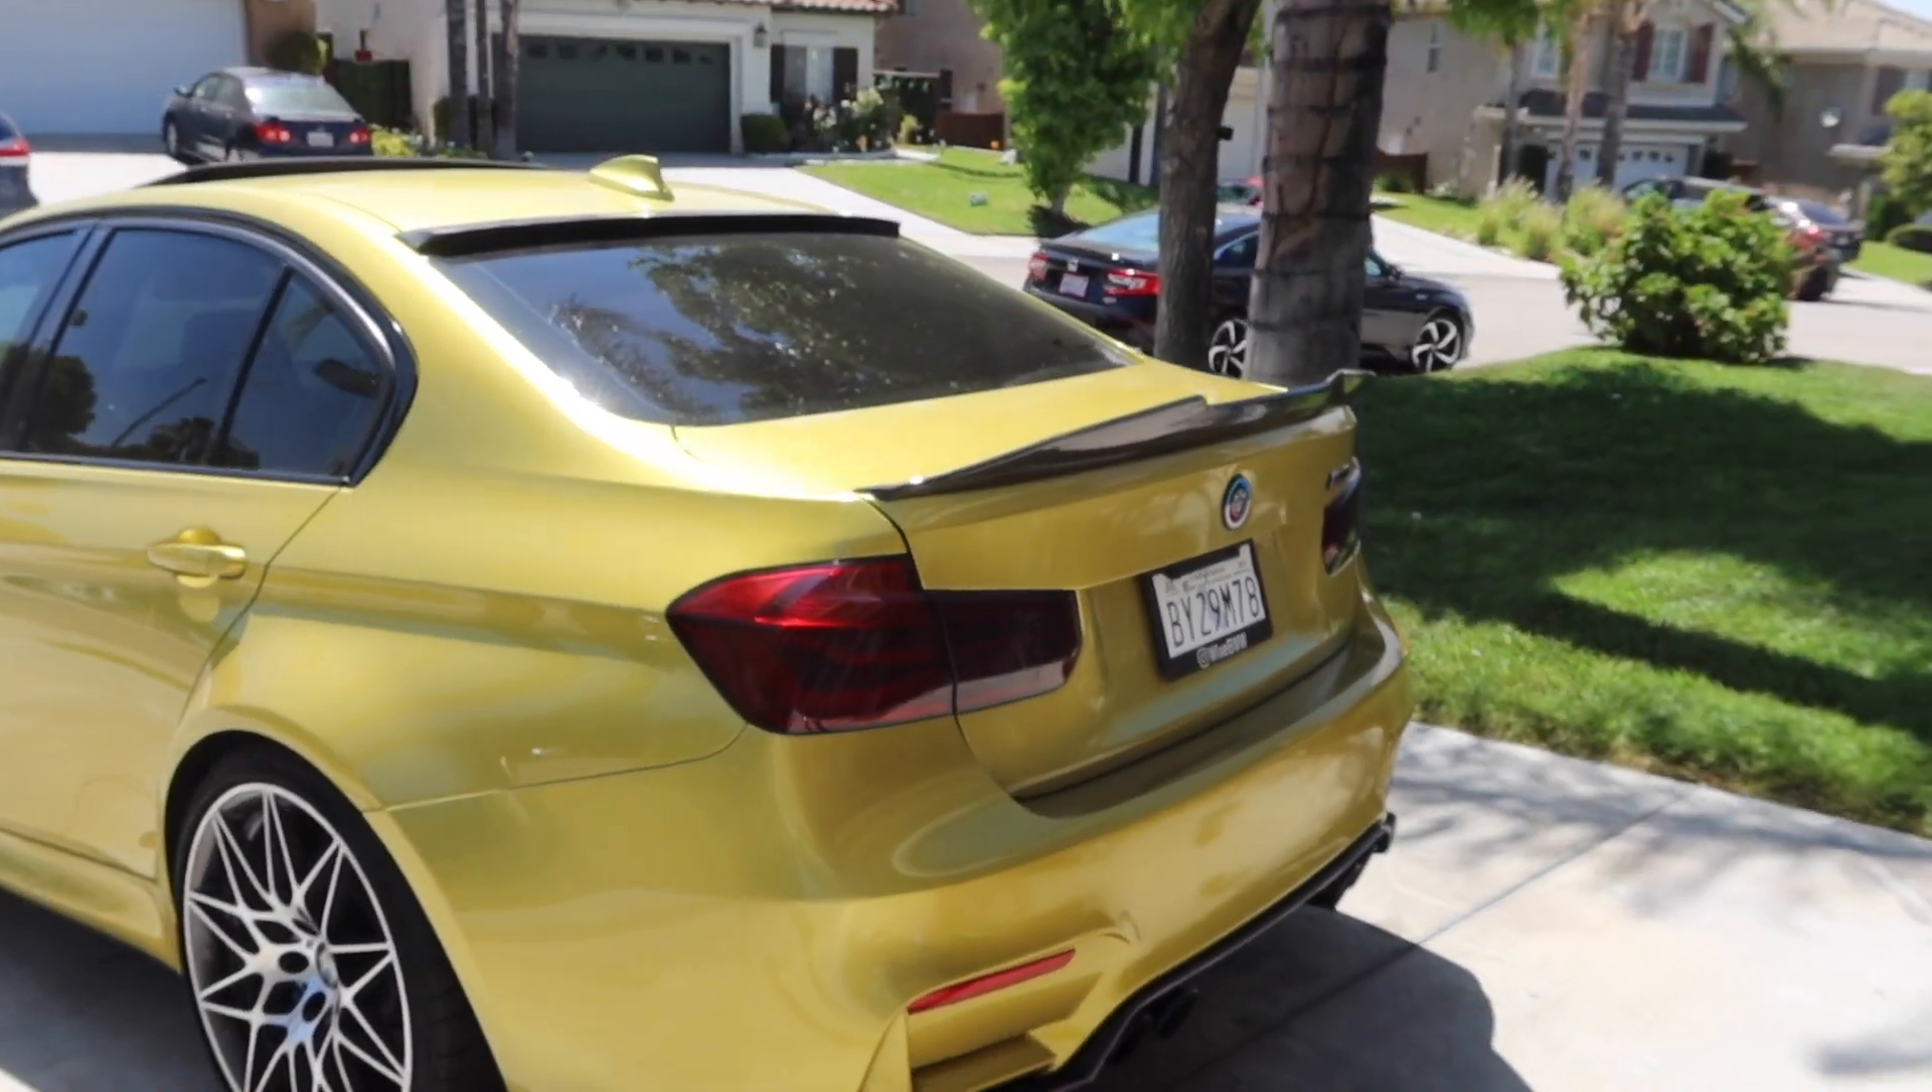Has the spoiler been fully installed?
Yes.